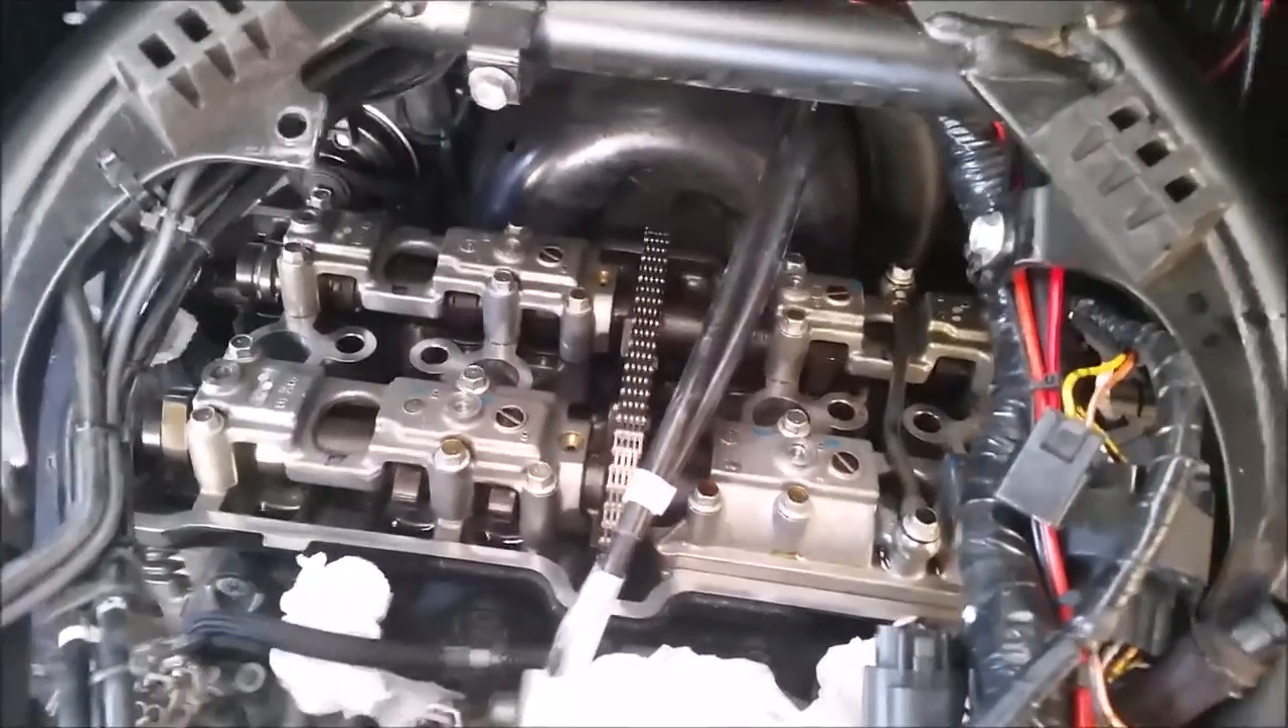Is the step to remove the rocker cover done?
Yes.